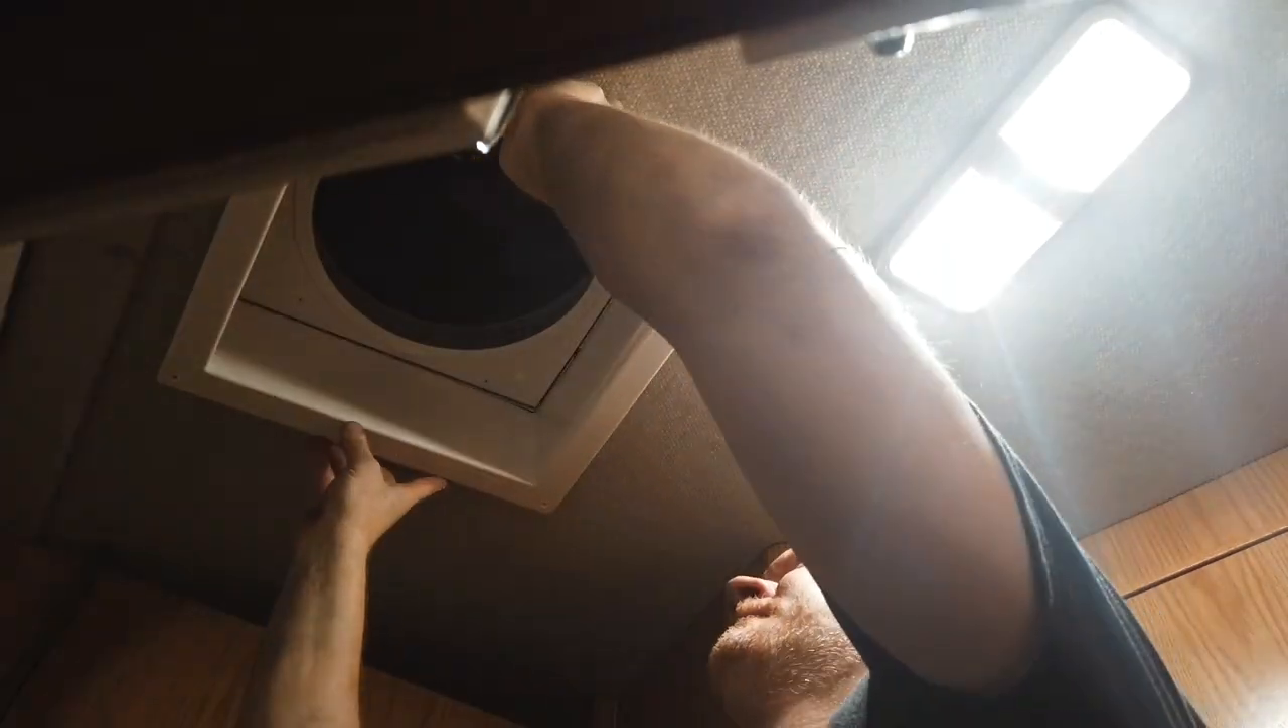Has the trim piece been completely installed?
No.